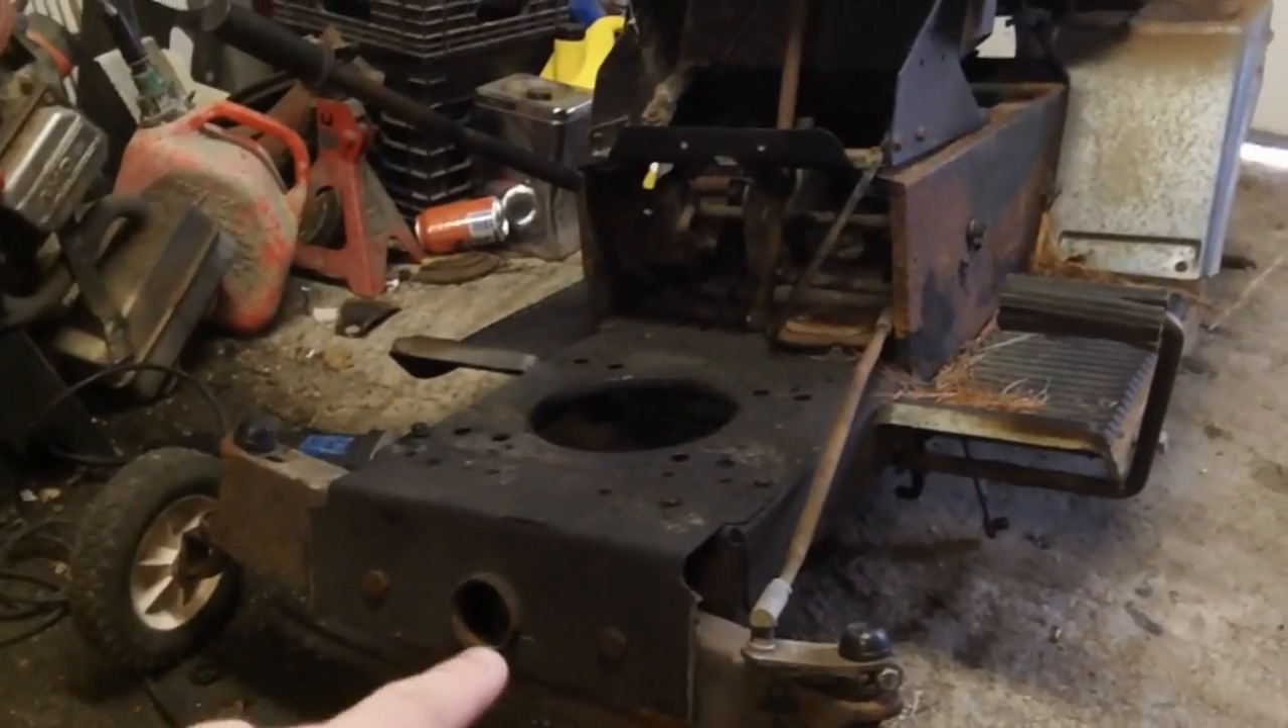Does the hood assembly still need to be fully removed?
No.